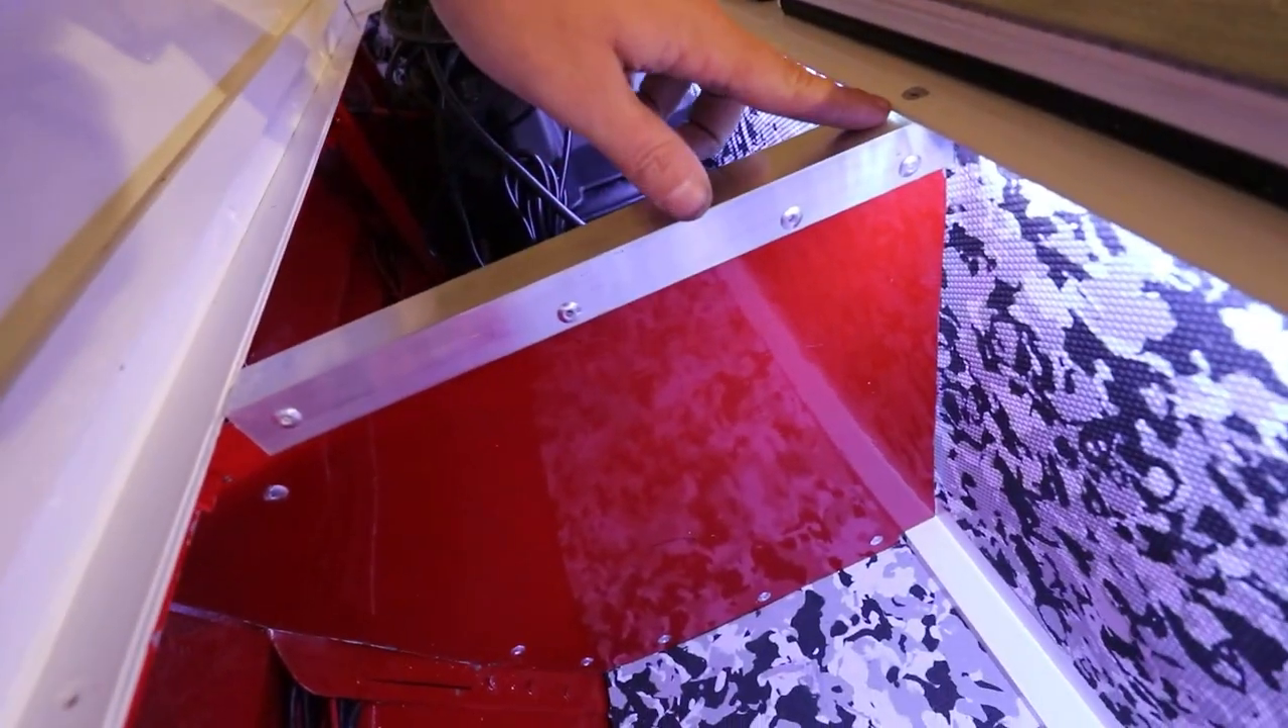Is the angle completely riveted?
Yes.